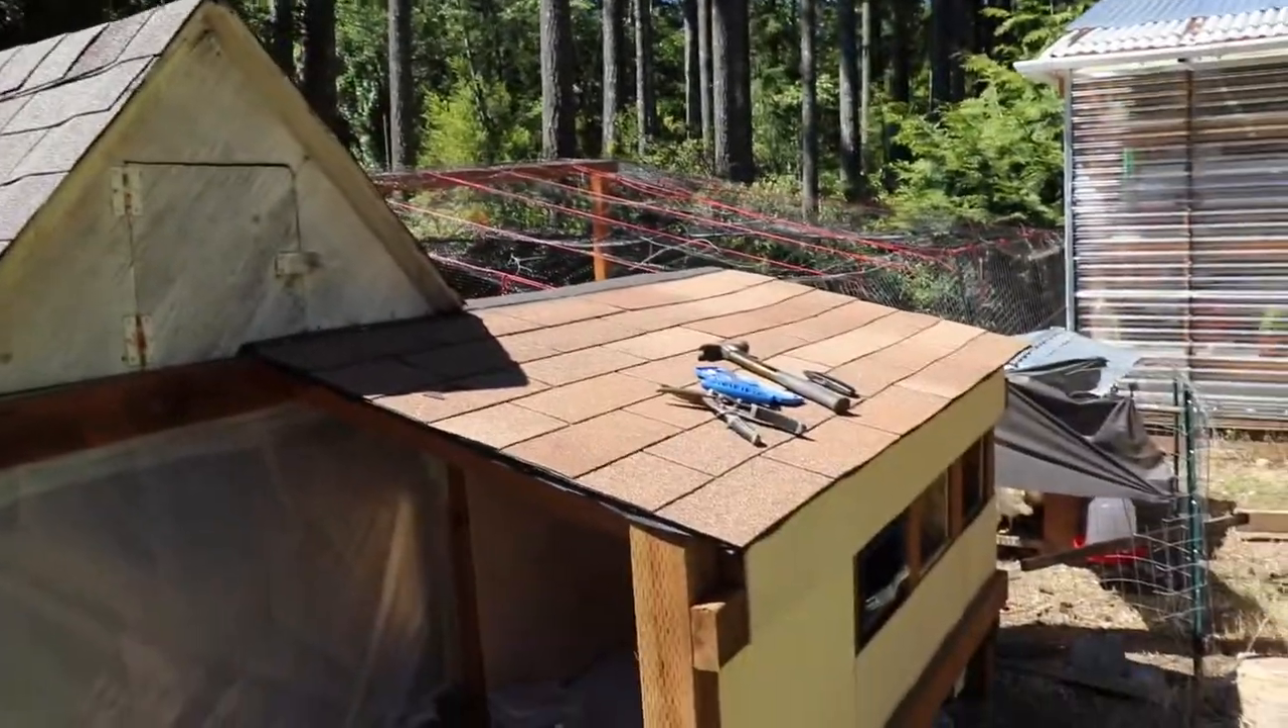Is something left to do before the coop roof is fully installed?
No.